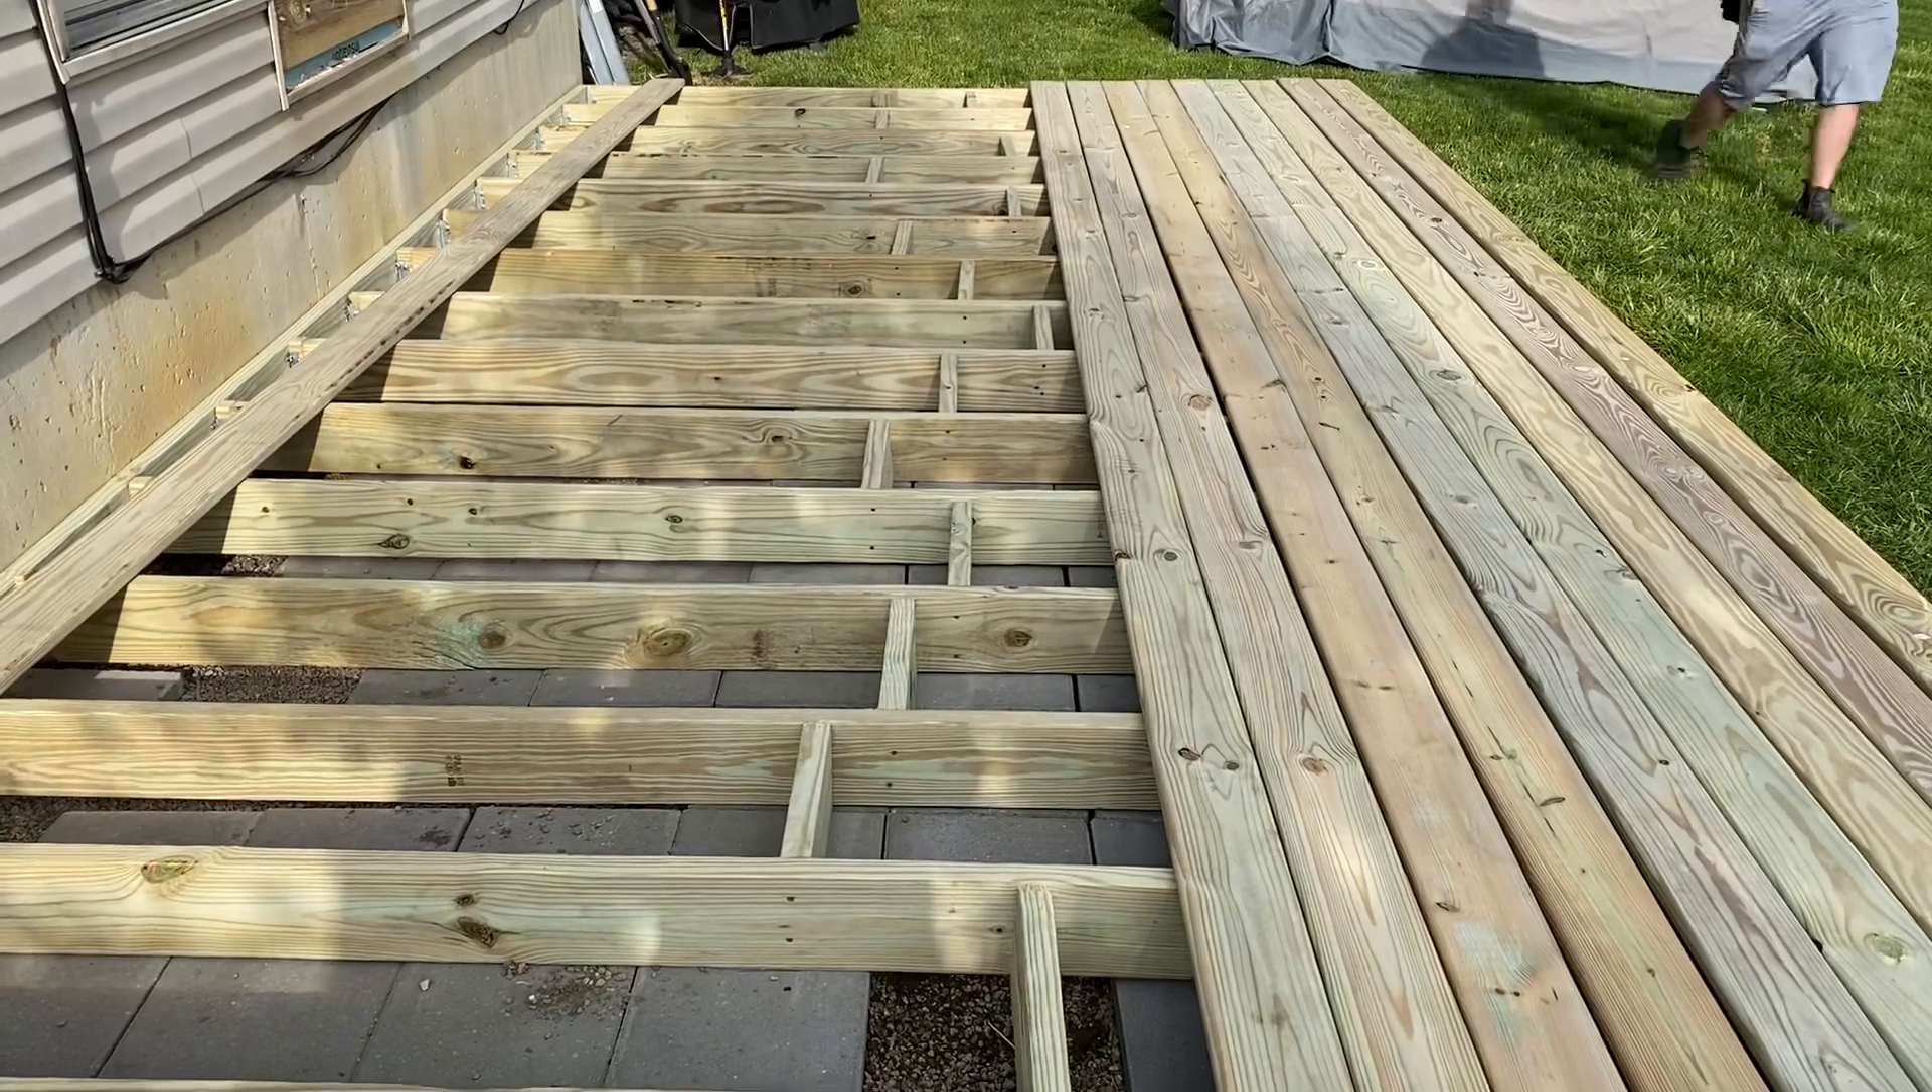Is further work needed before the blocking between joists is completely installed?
No.